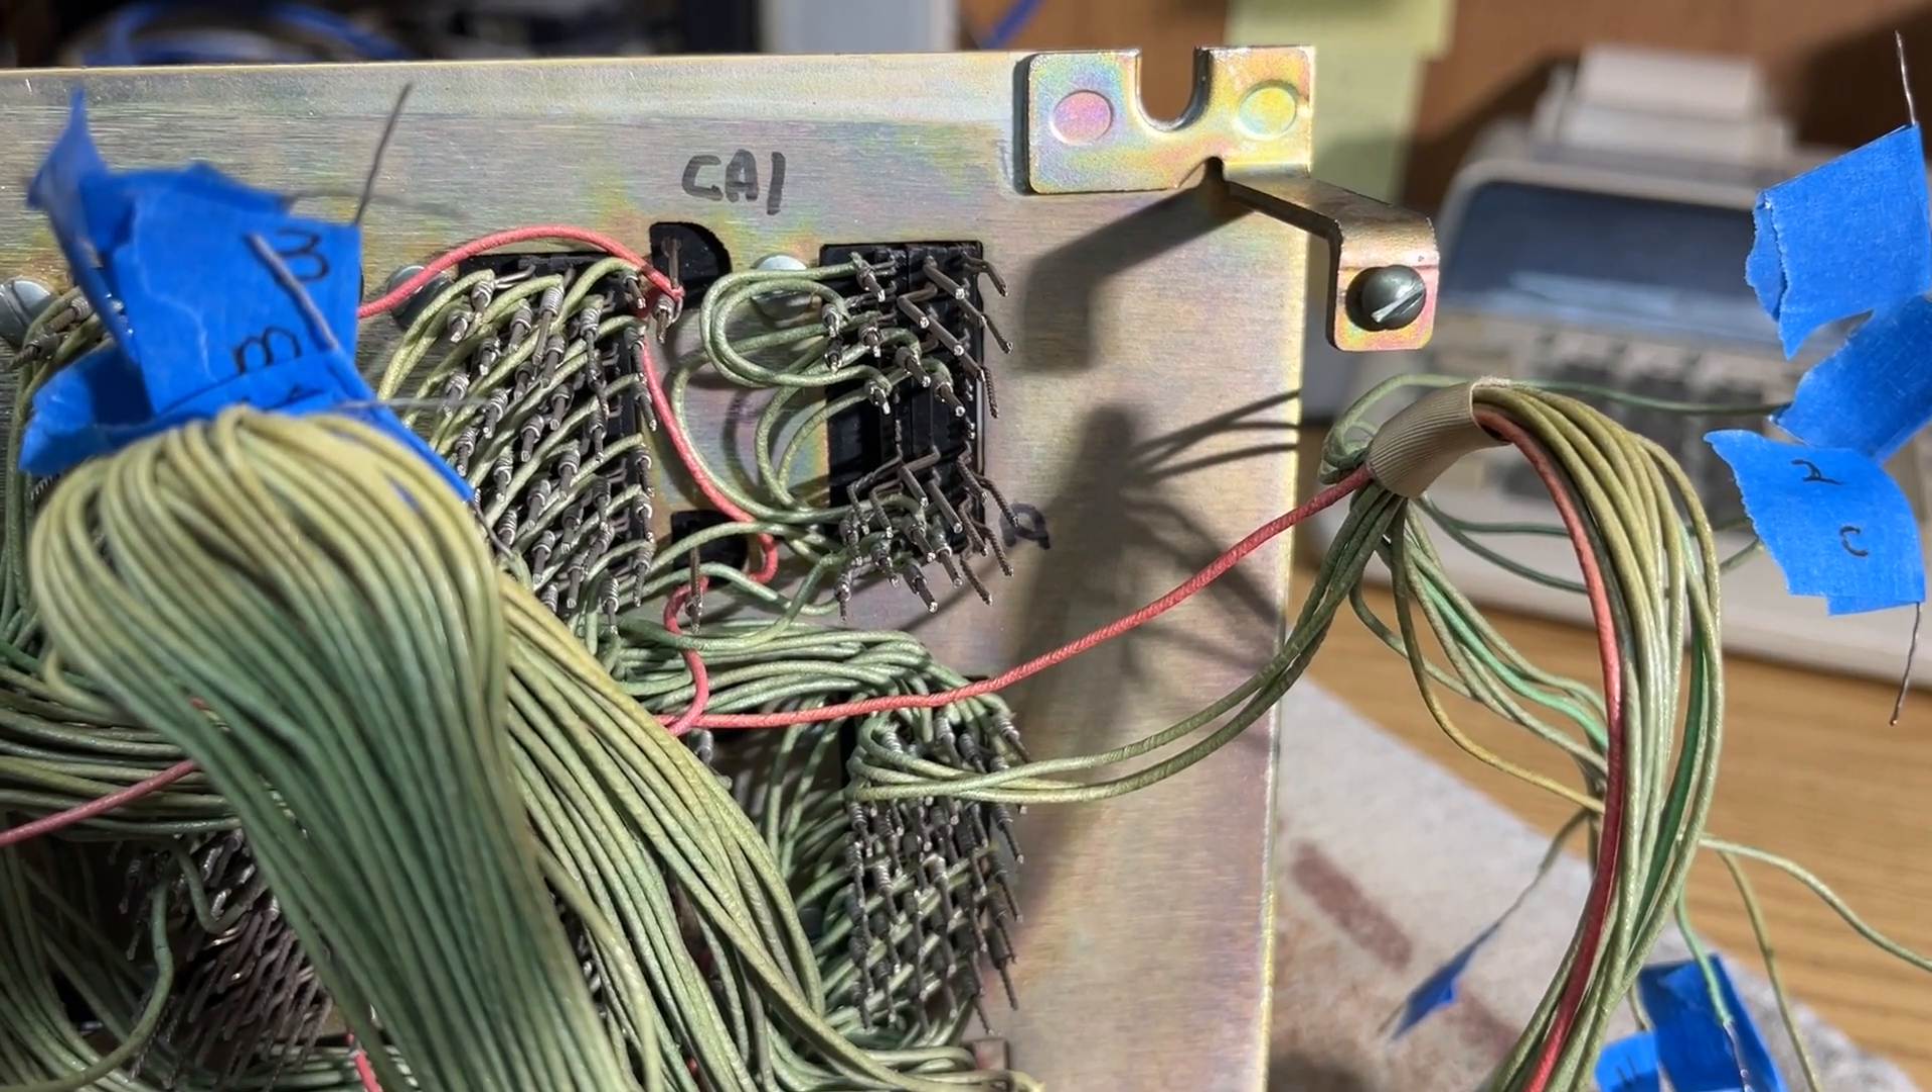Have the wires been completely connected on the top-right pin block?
No.